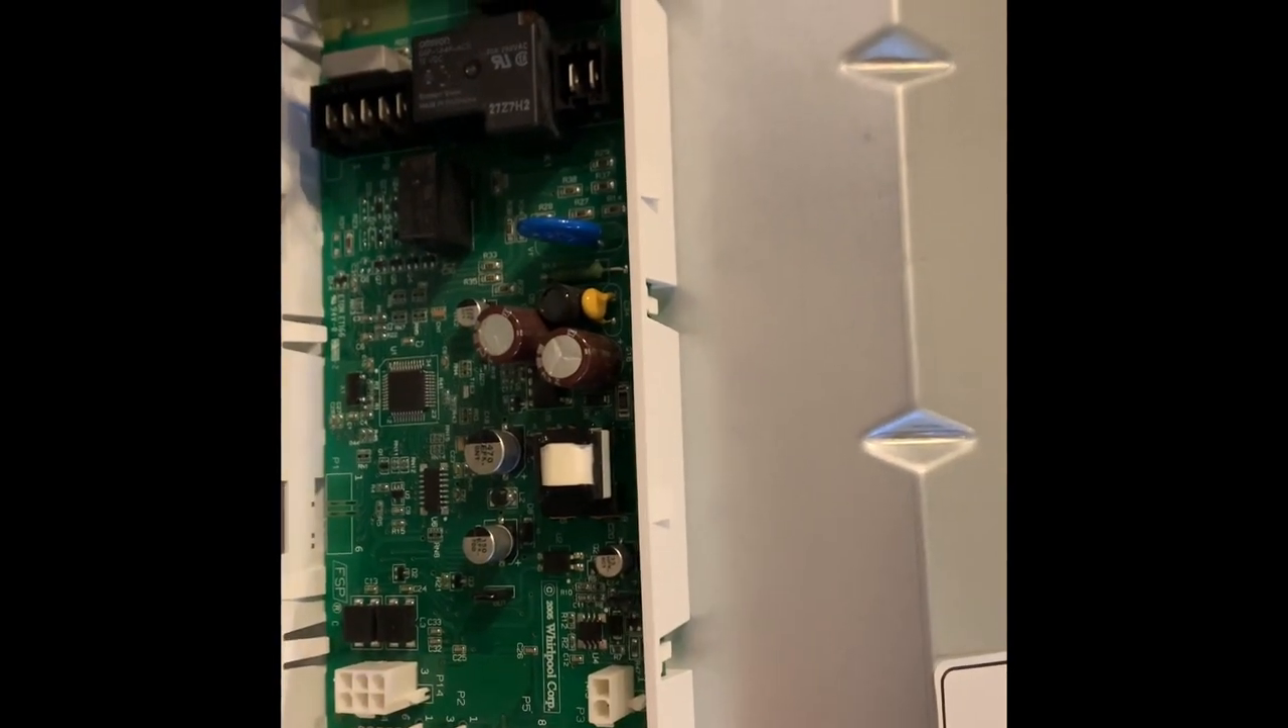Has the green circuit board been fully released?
No.